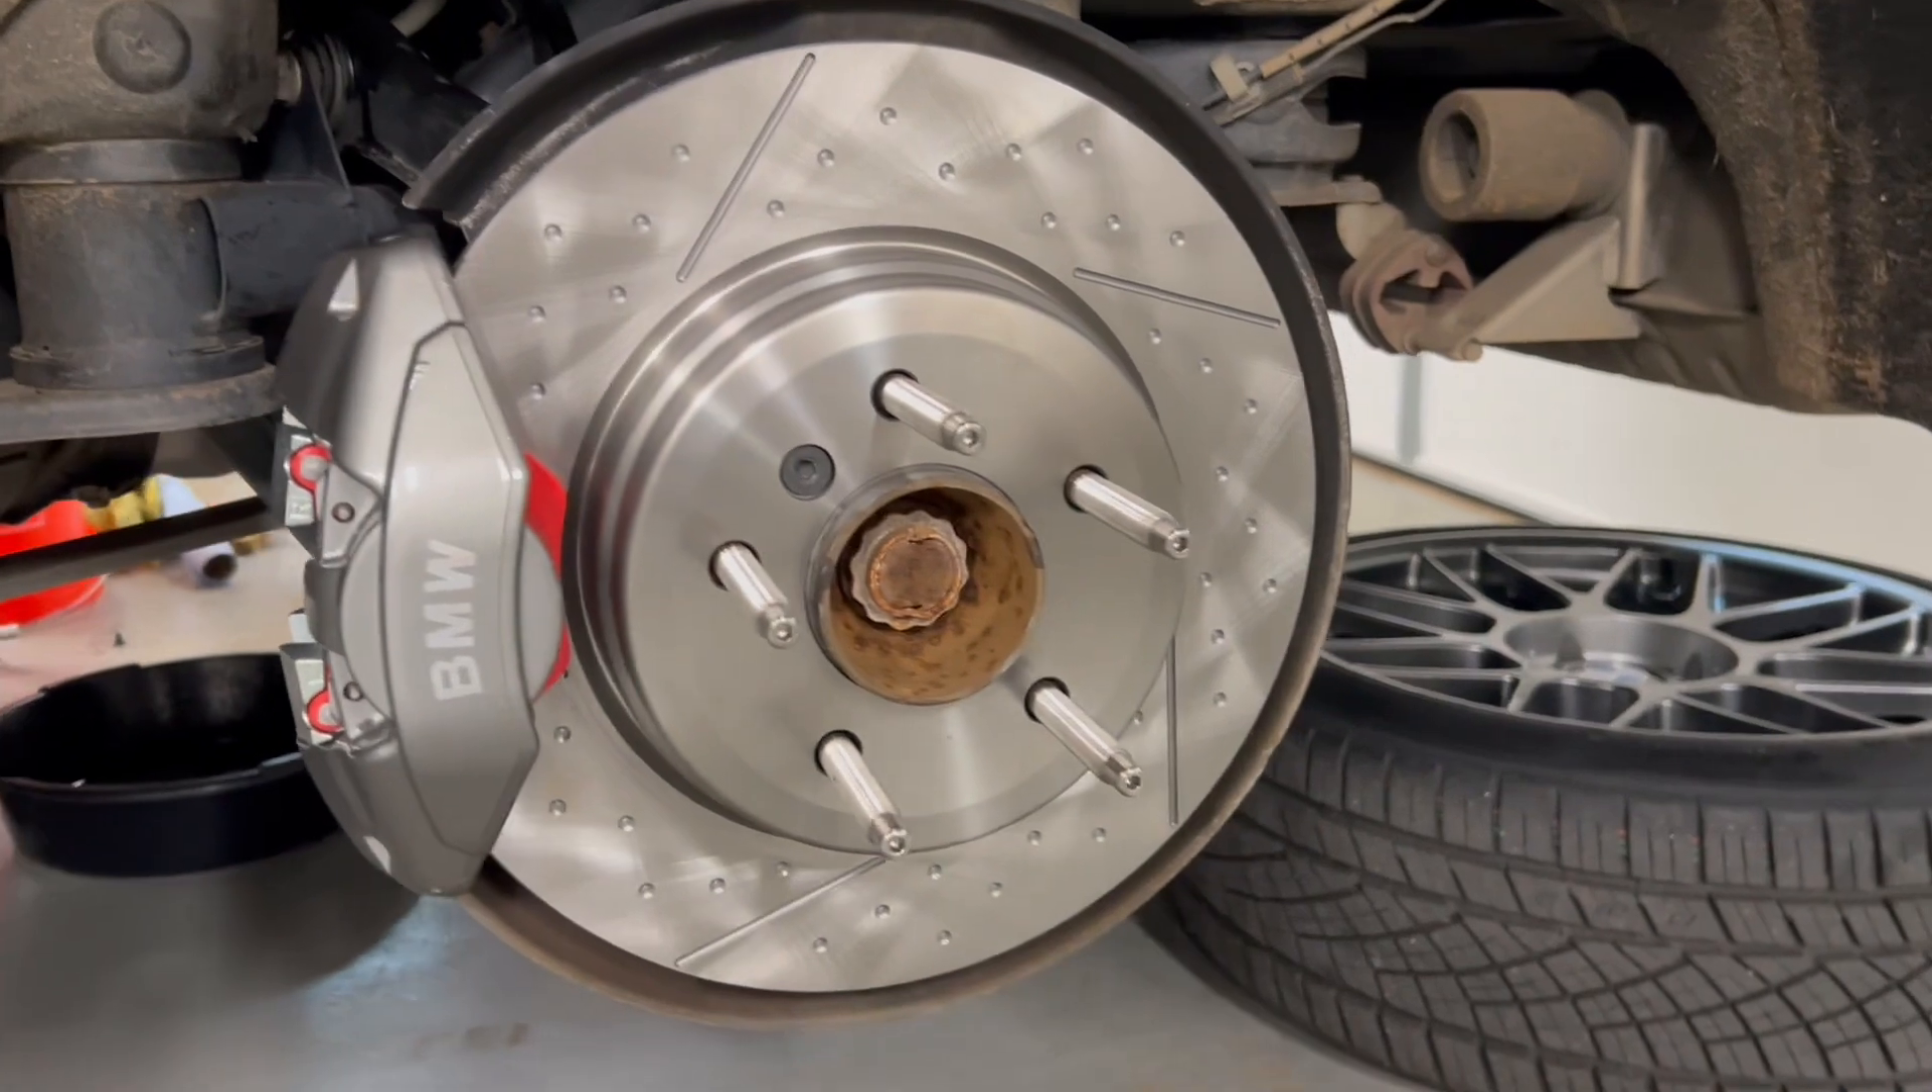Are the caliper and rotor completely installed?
Yes.